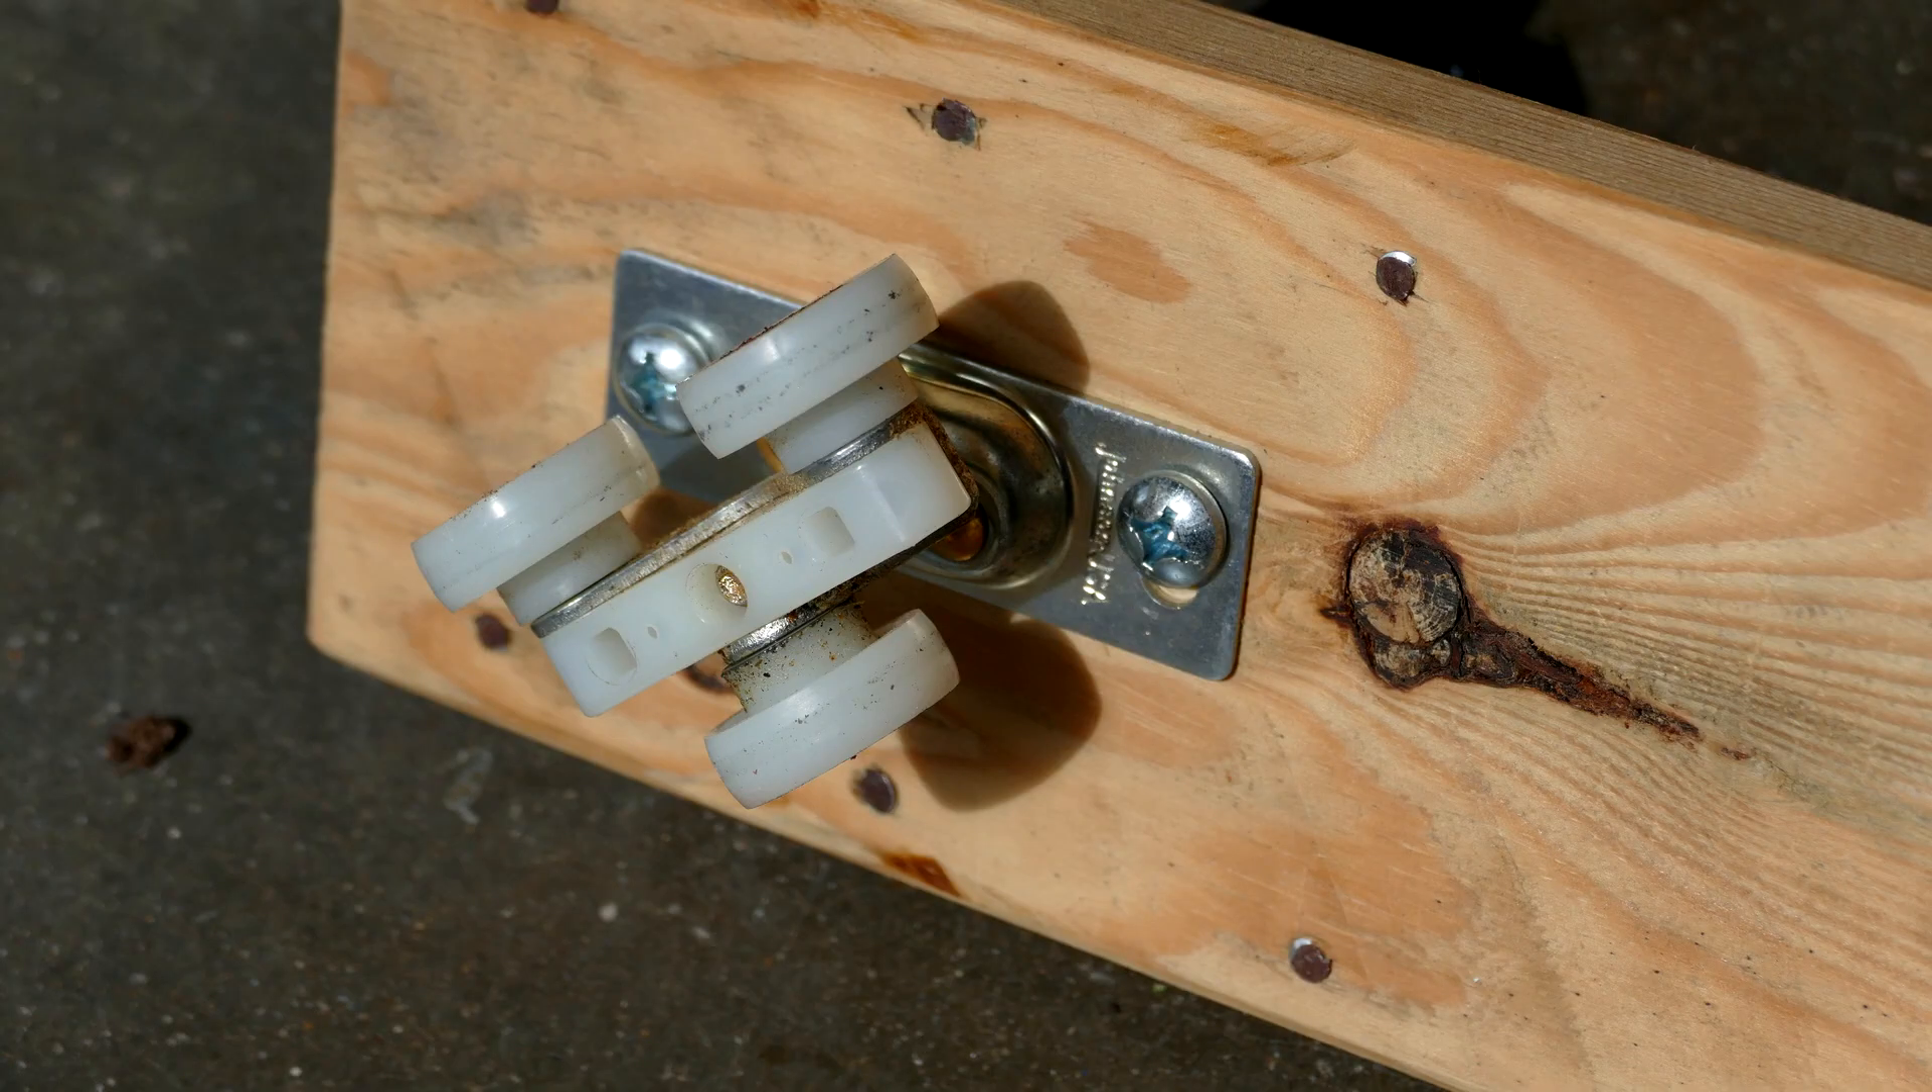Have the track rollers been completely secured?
Yes.